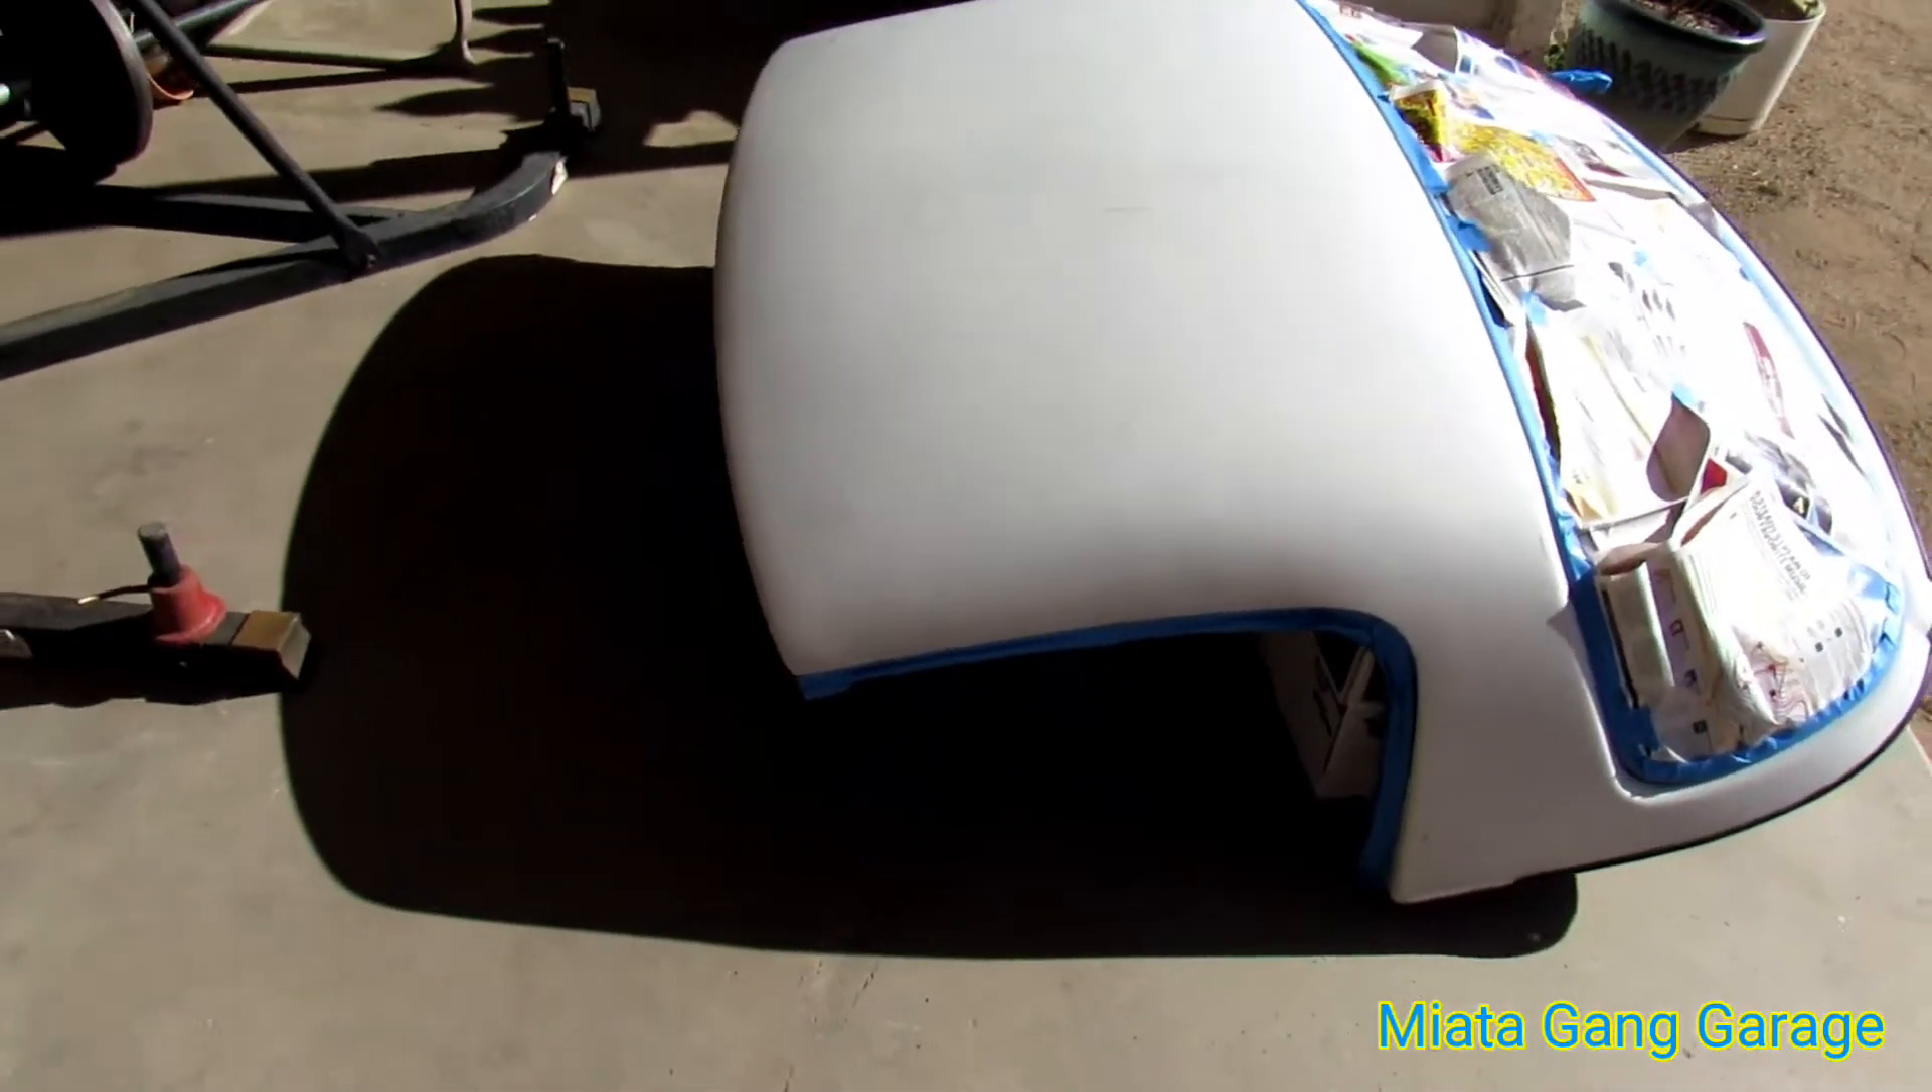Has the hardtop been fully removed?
Yes.